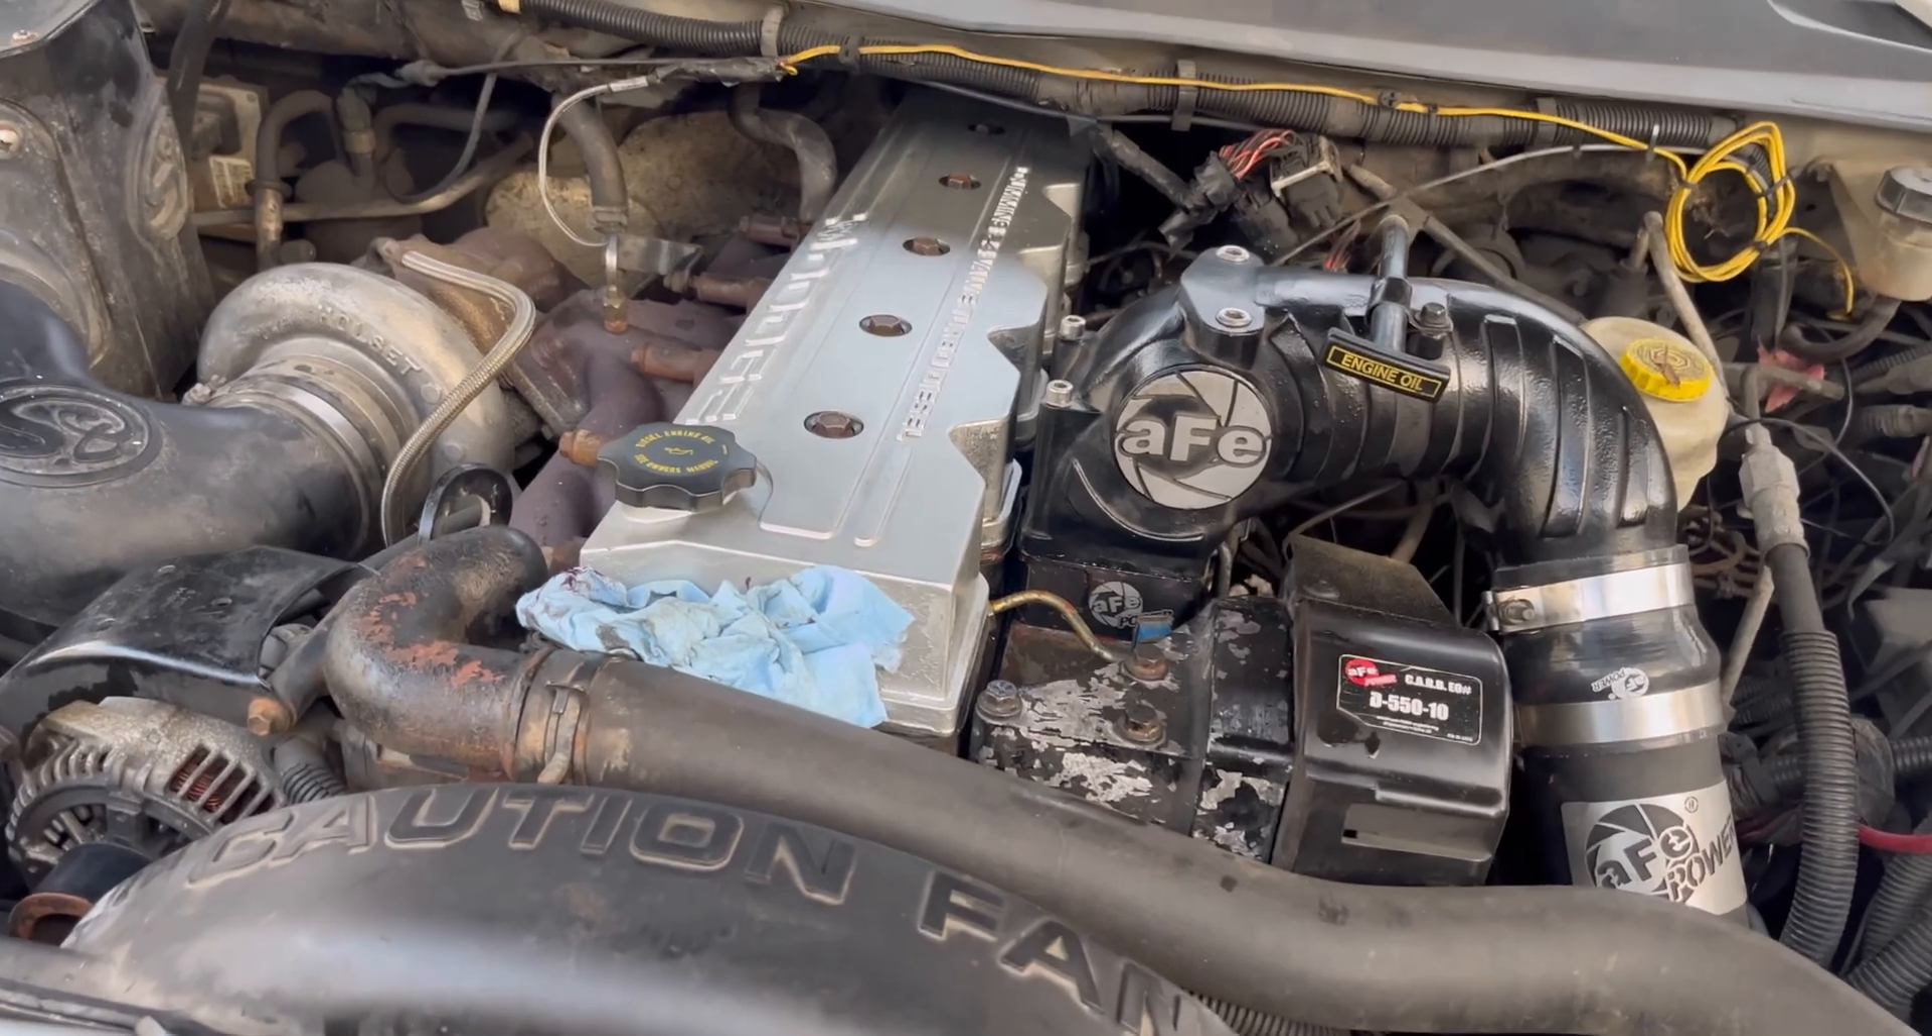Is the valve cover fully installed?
Yes.